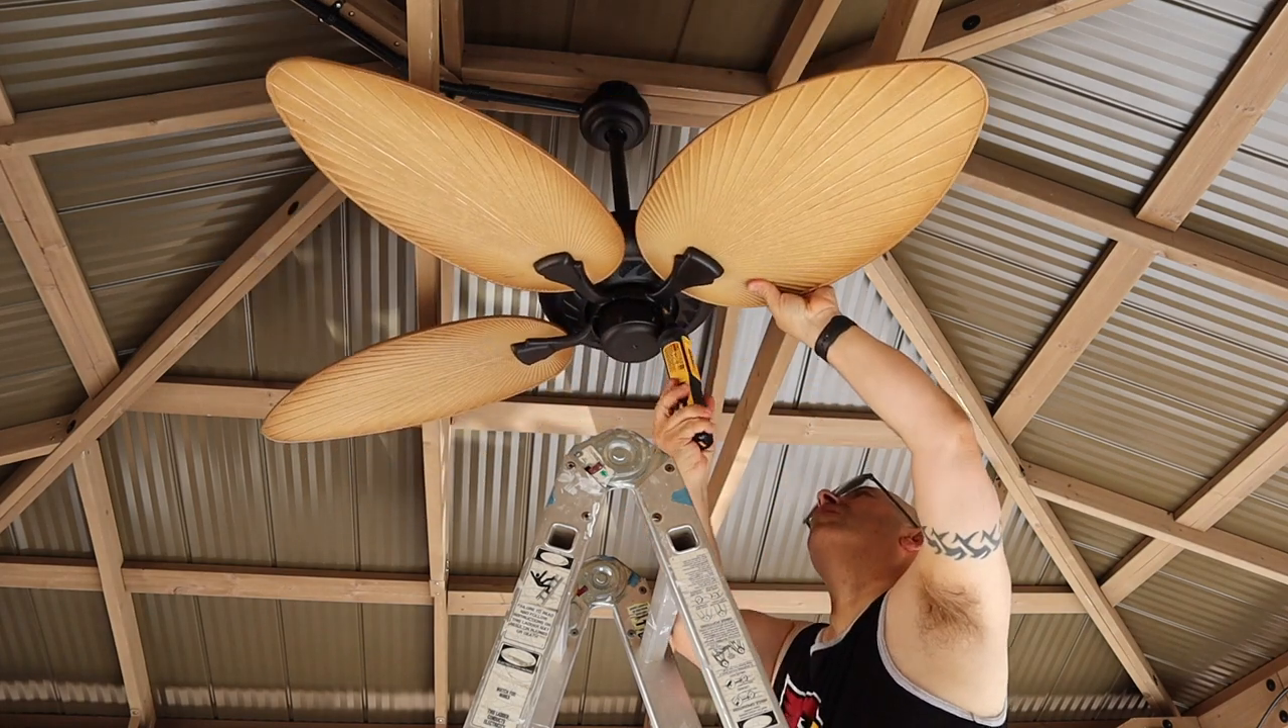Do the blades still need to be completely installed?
Yes.